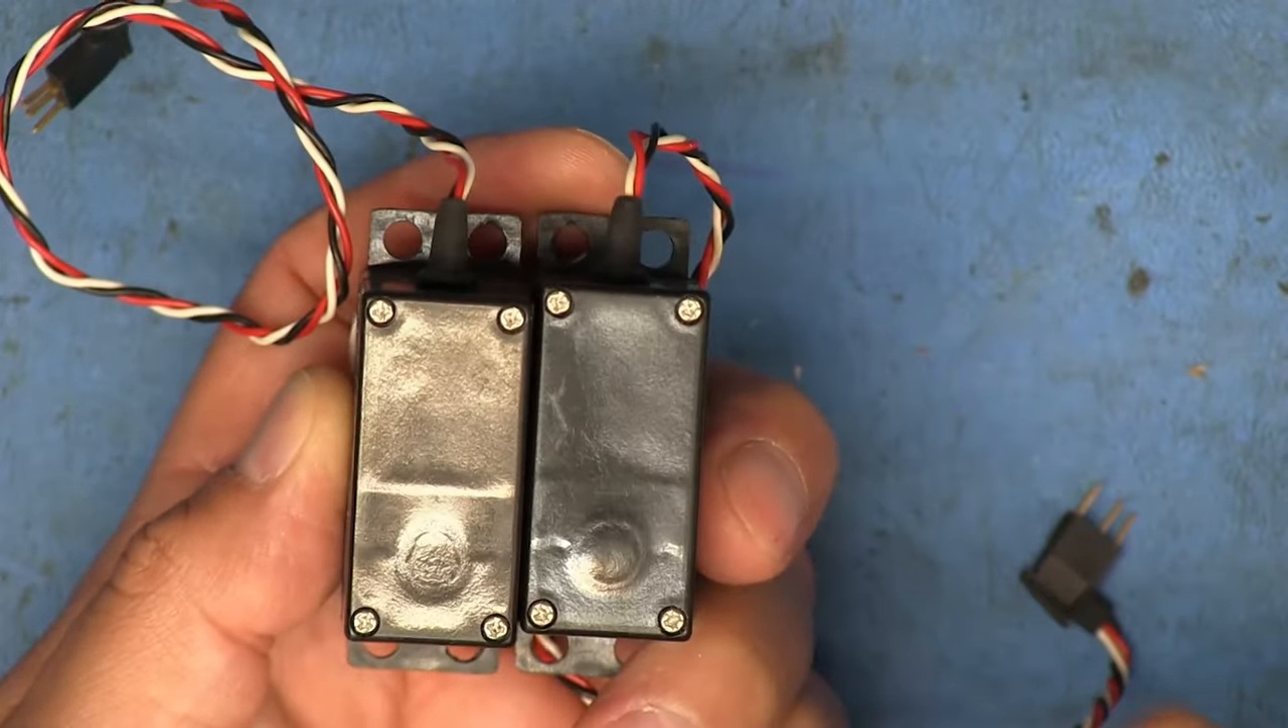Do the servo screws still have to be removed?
Yes.